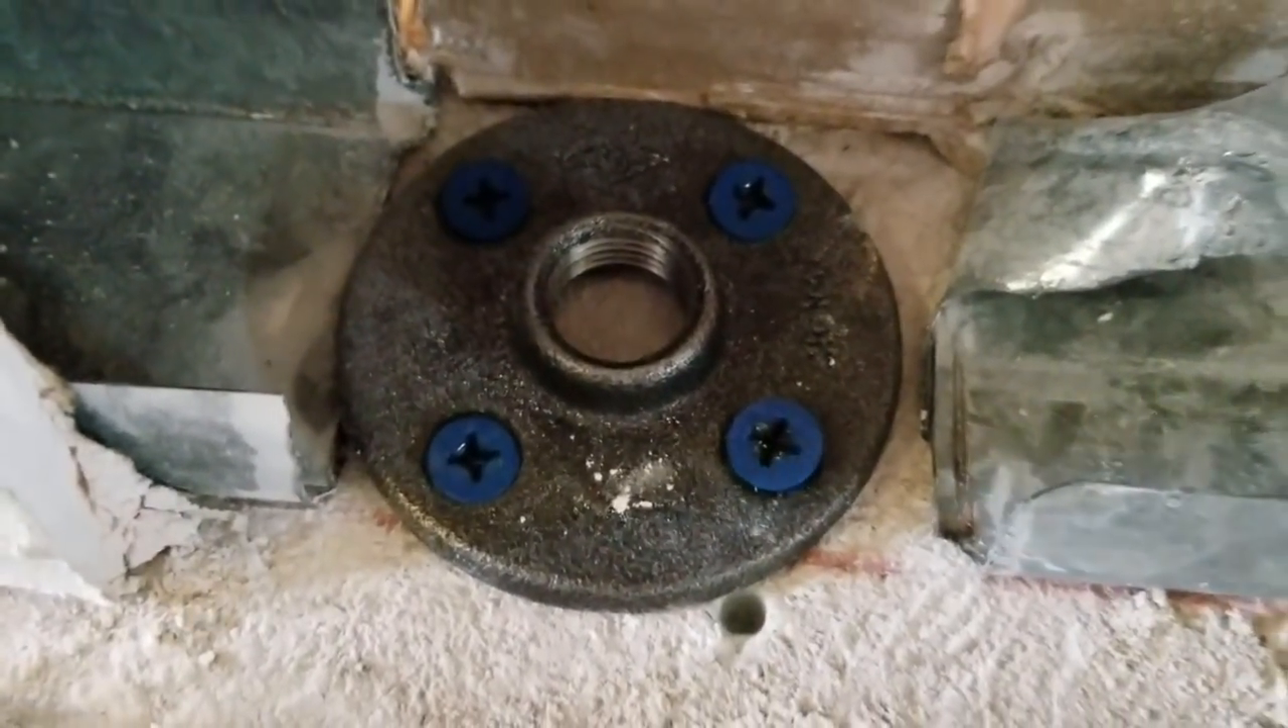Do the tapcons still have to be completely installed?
No.